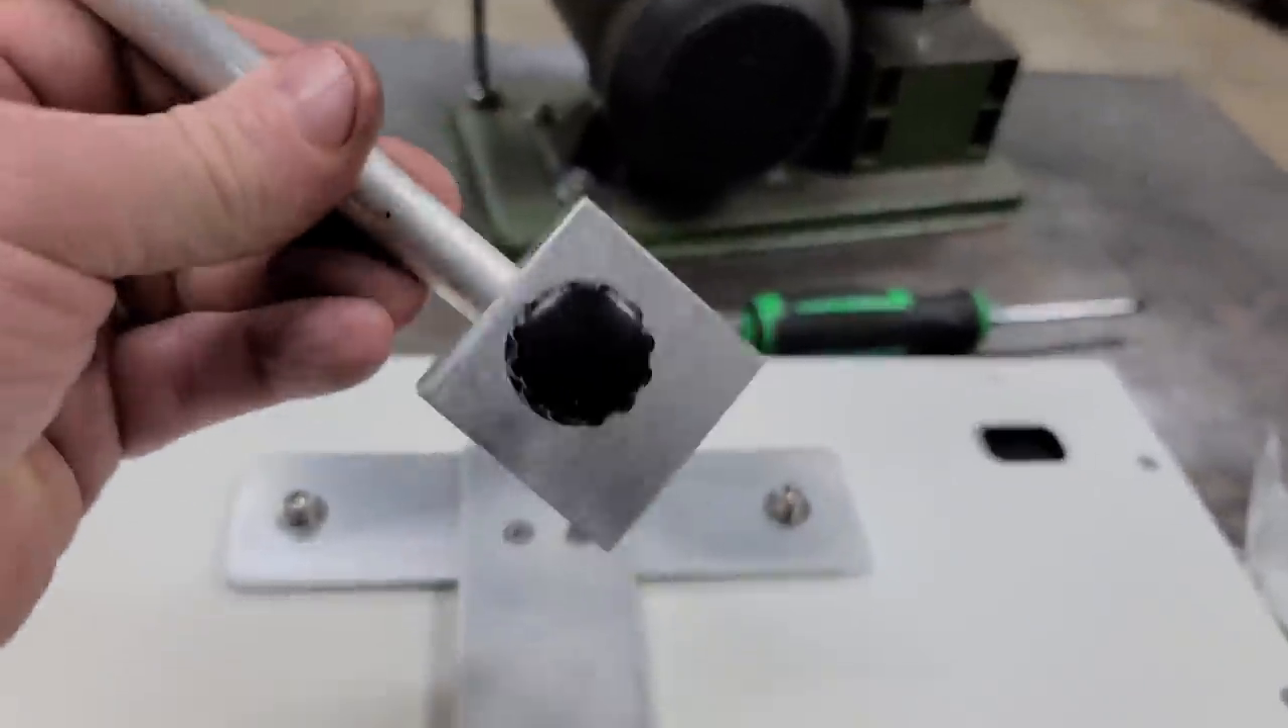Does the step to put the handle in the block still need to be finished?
No.